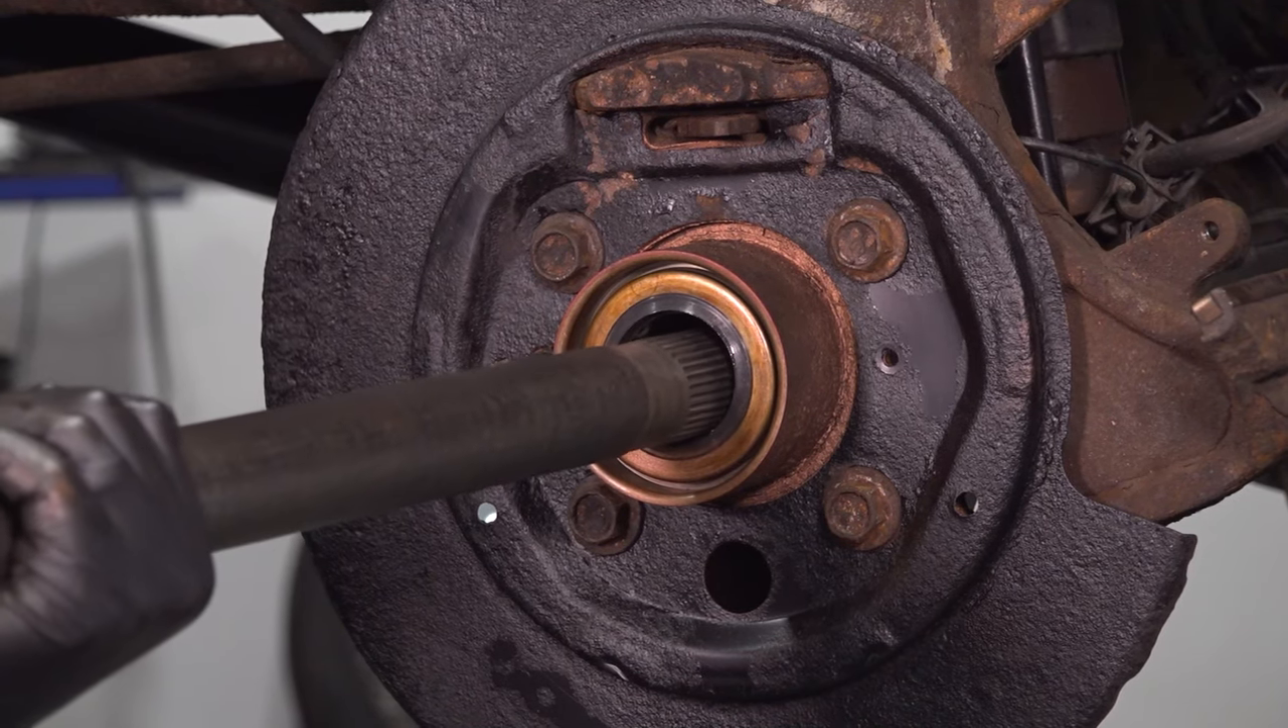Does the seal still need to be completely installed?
No.